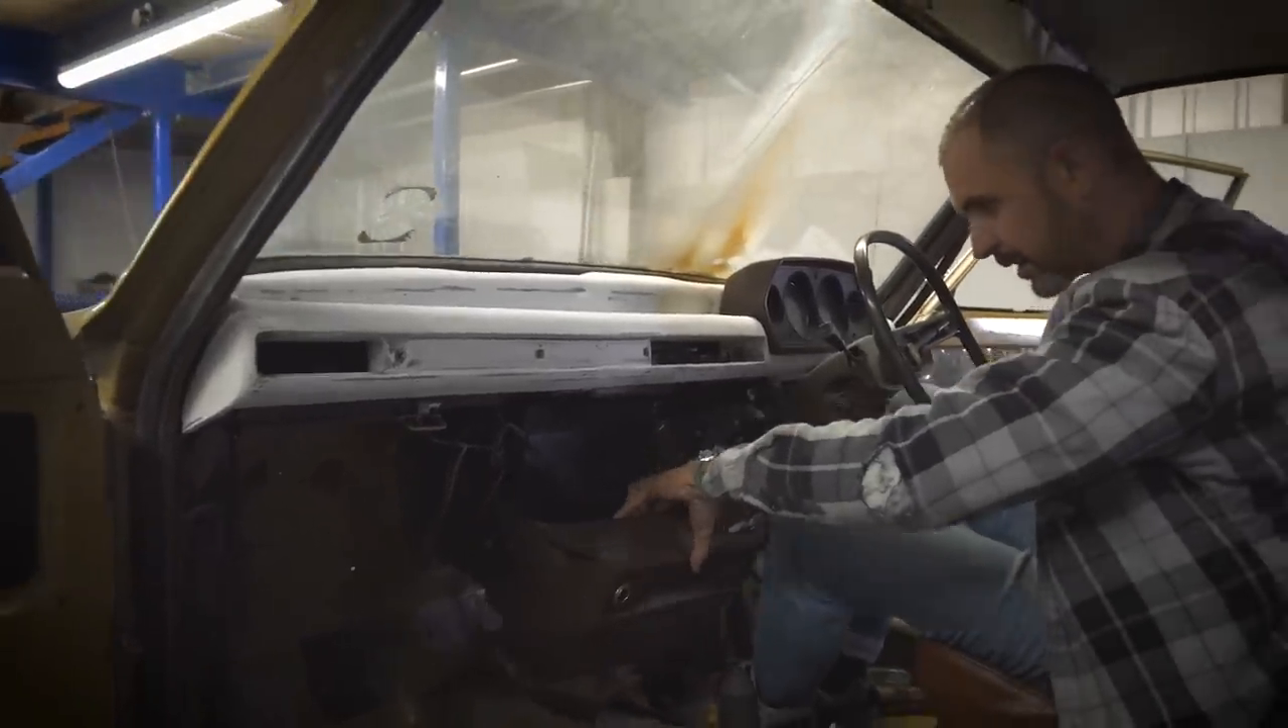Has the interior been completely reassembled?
No.